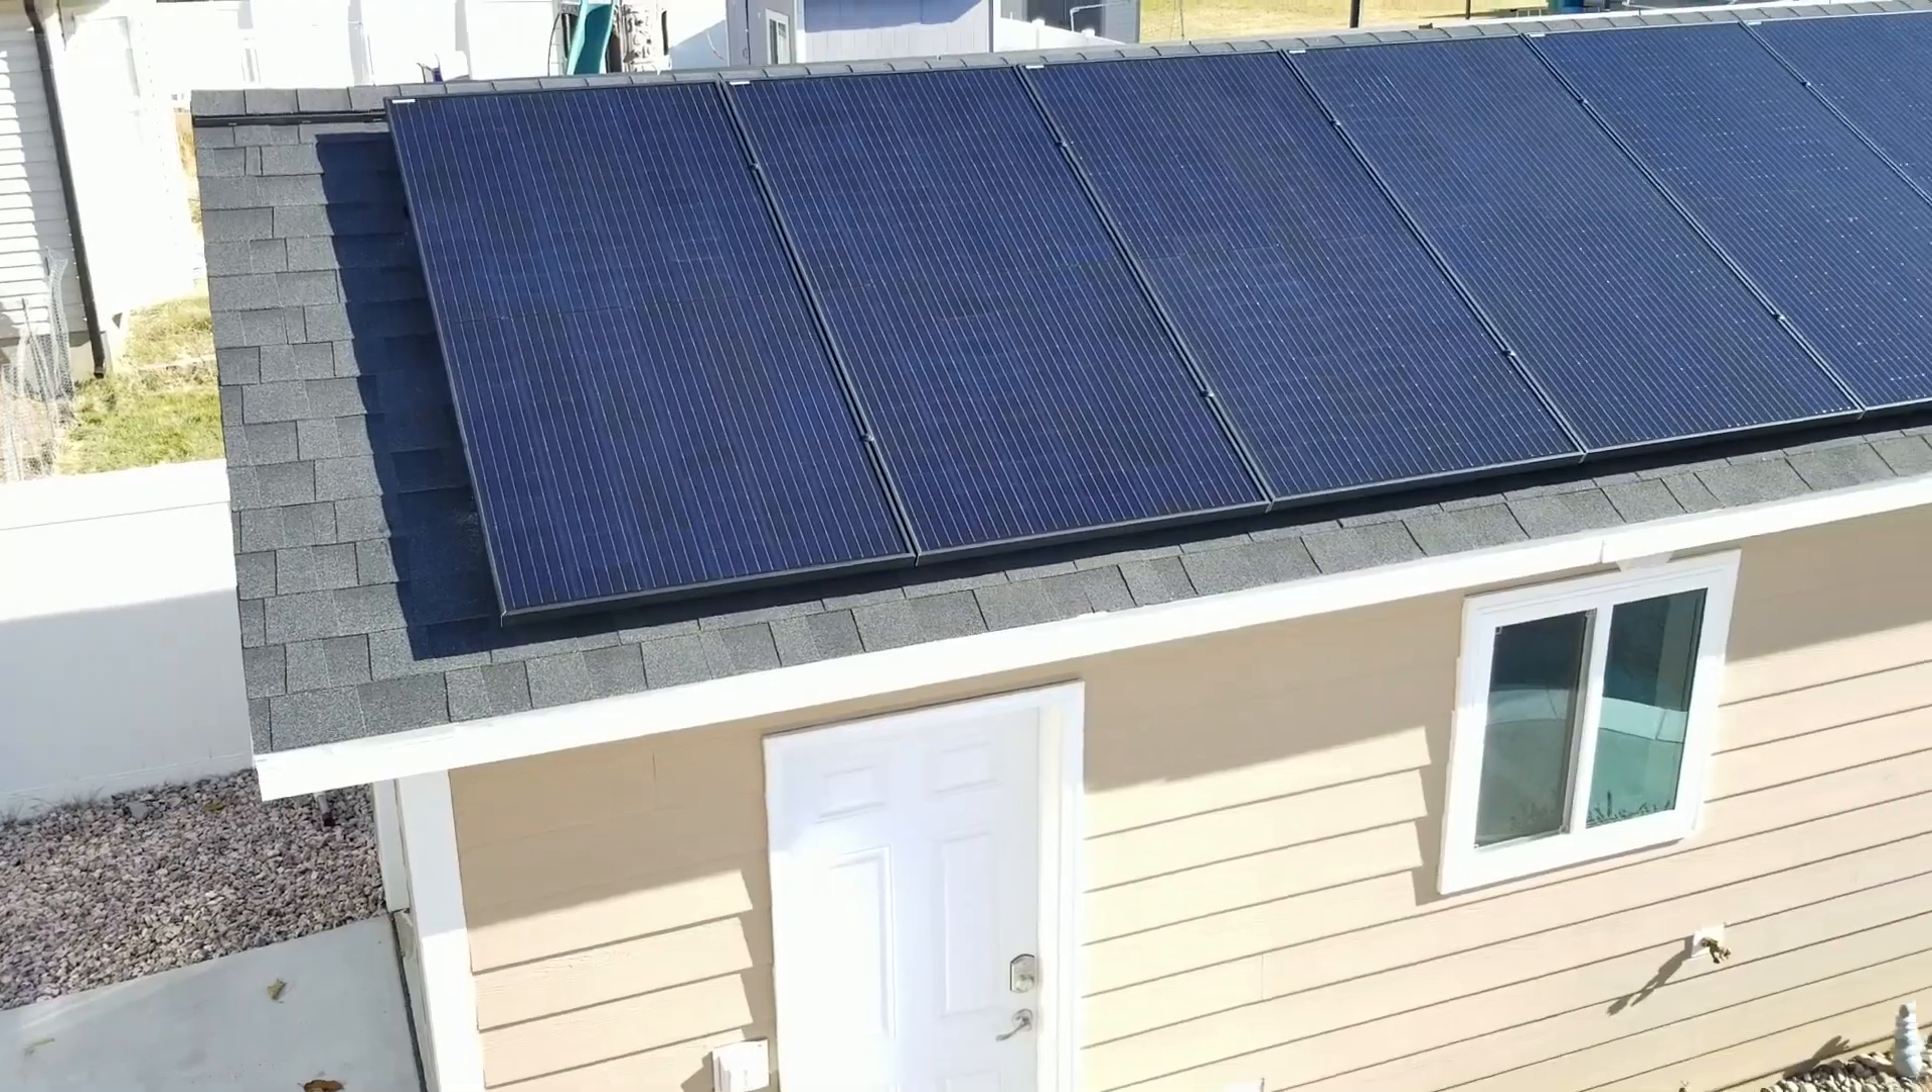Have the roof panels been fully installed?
Yes.